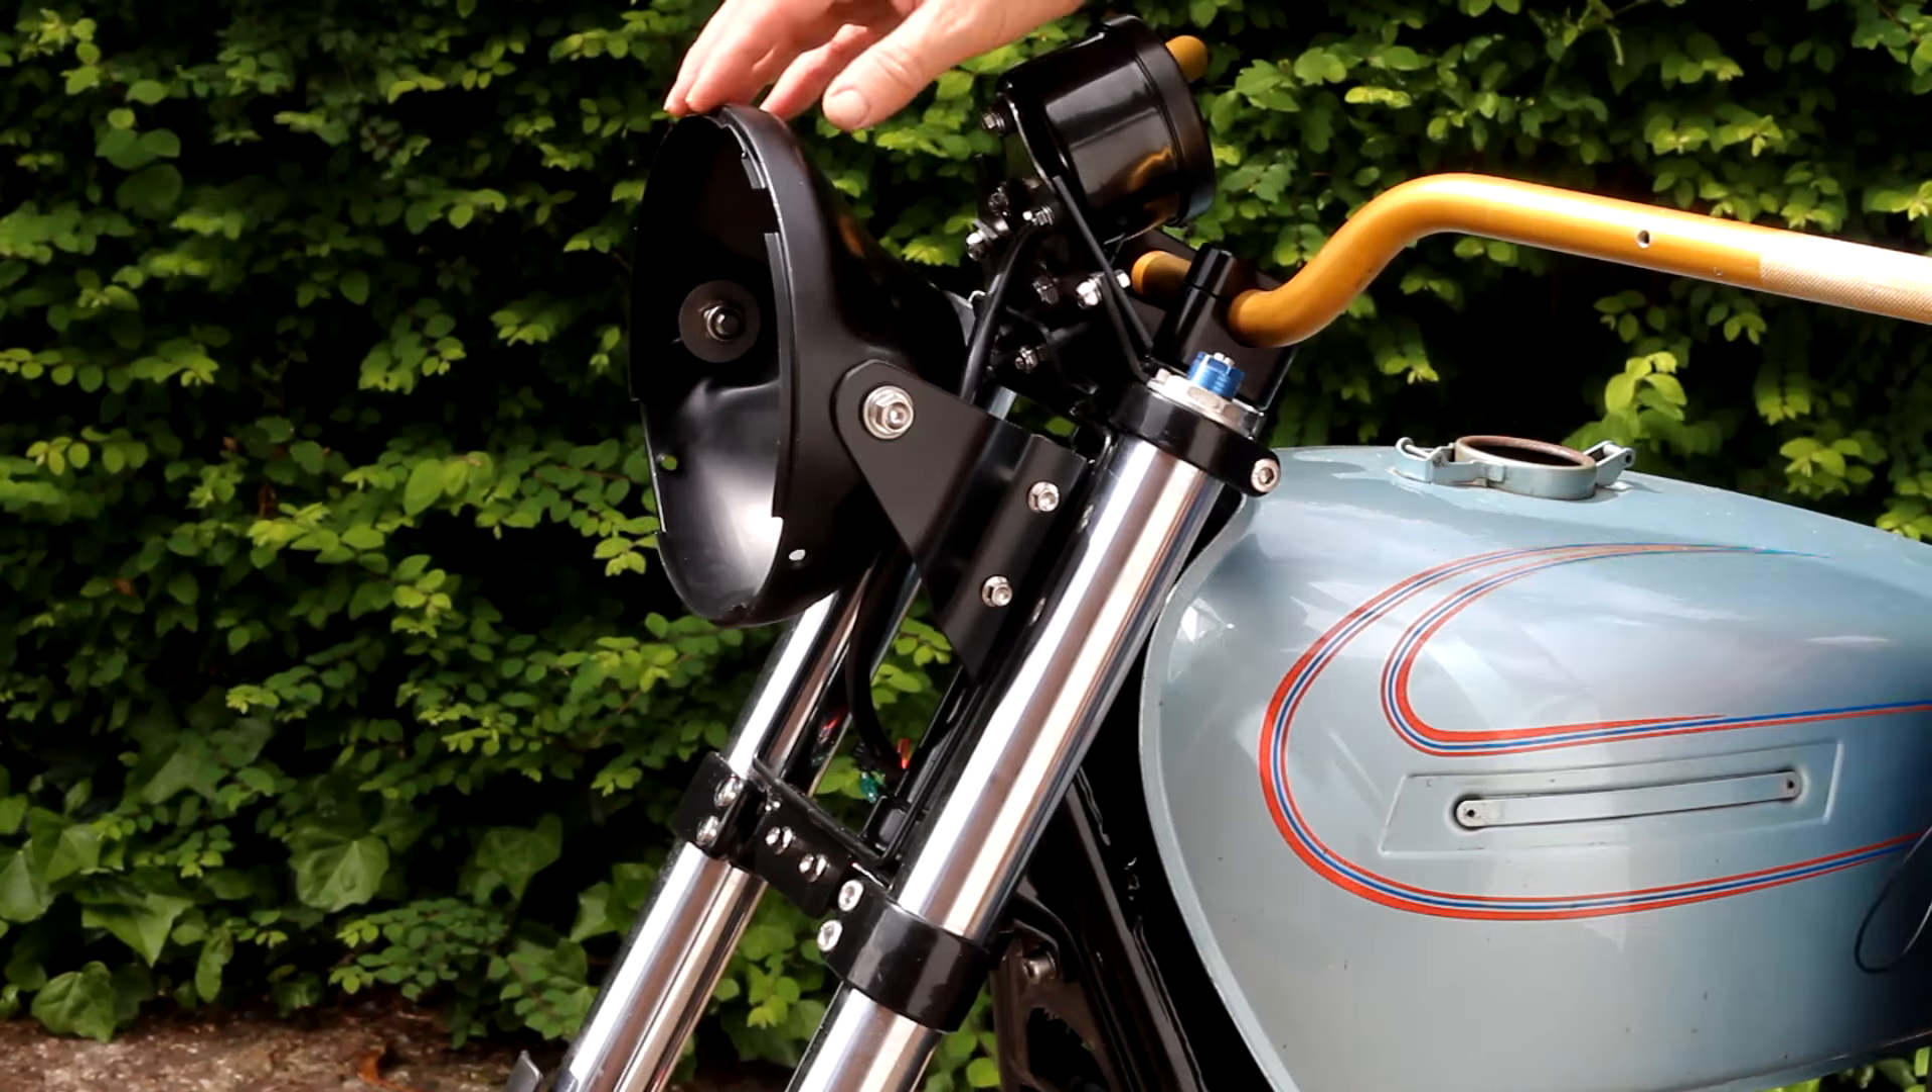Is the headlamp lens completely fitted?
No.